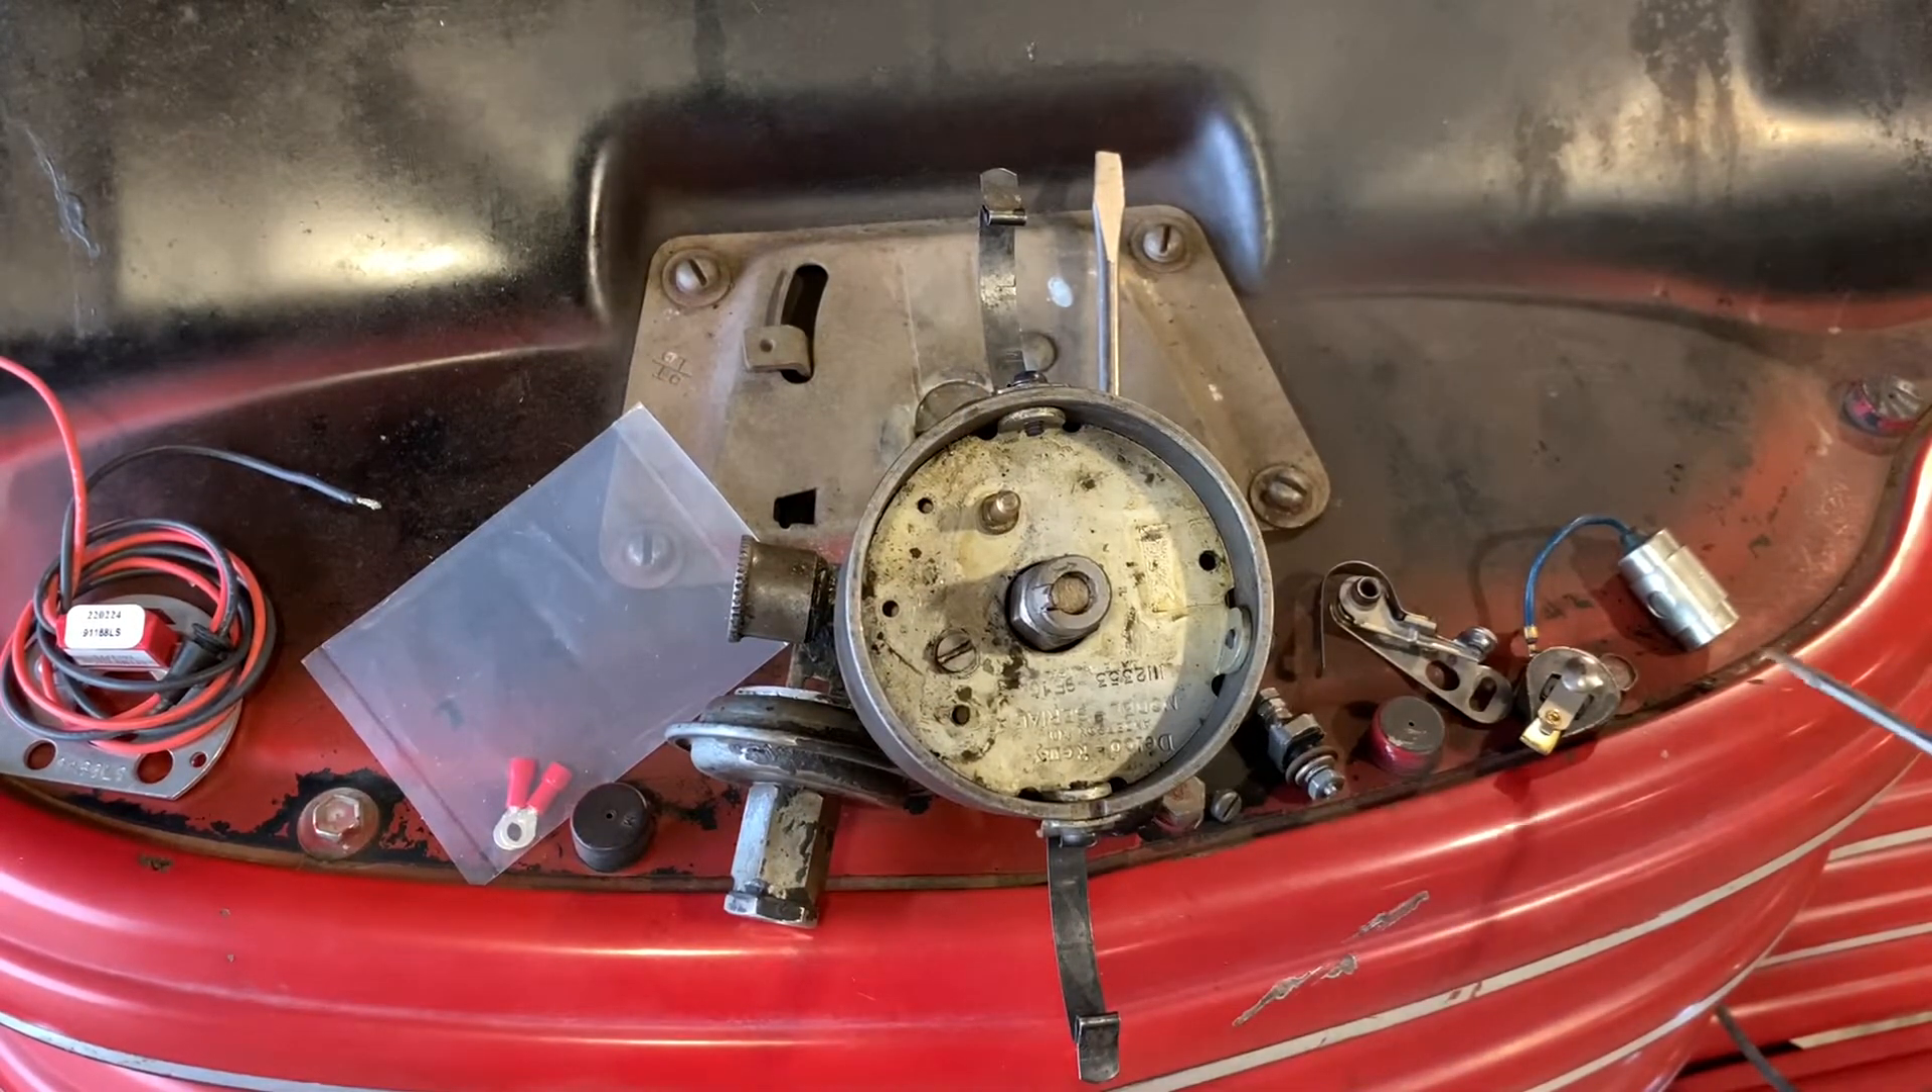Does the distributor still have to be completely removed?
No.